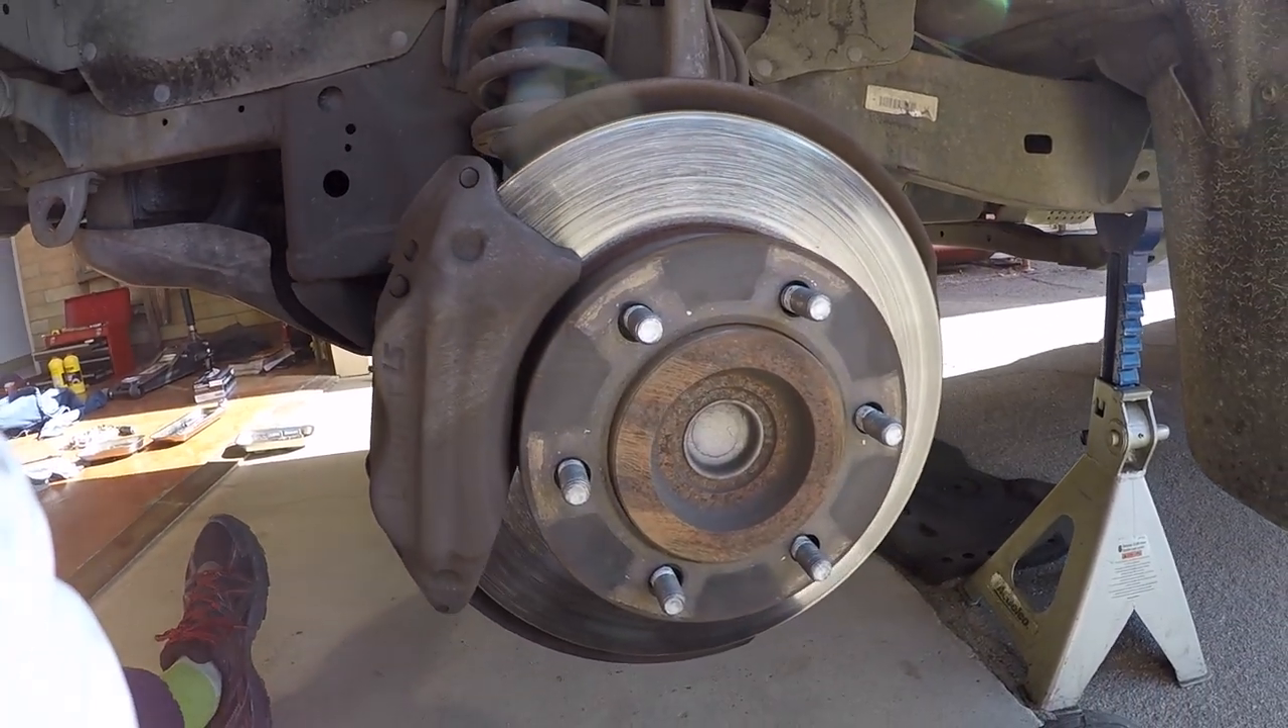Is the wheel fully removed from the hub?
Yes.